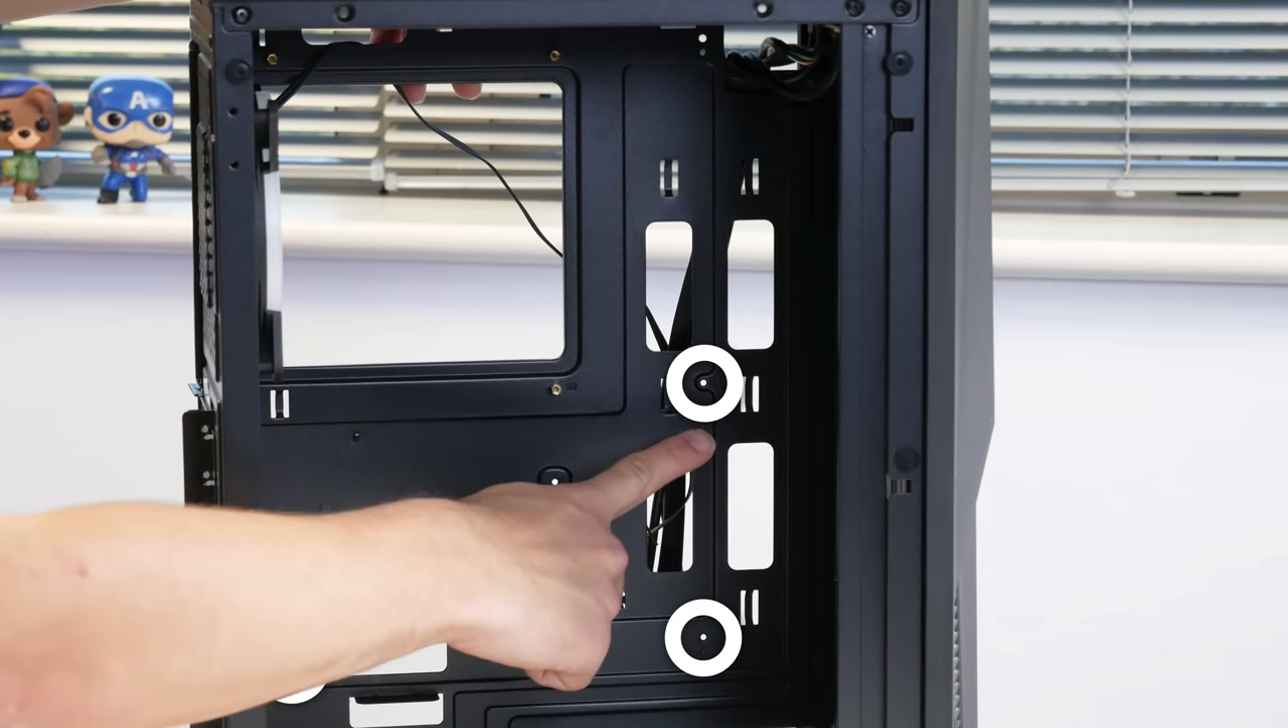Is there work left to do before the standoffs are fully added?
Yes.